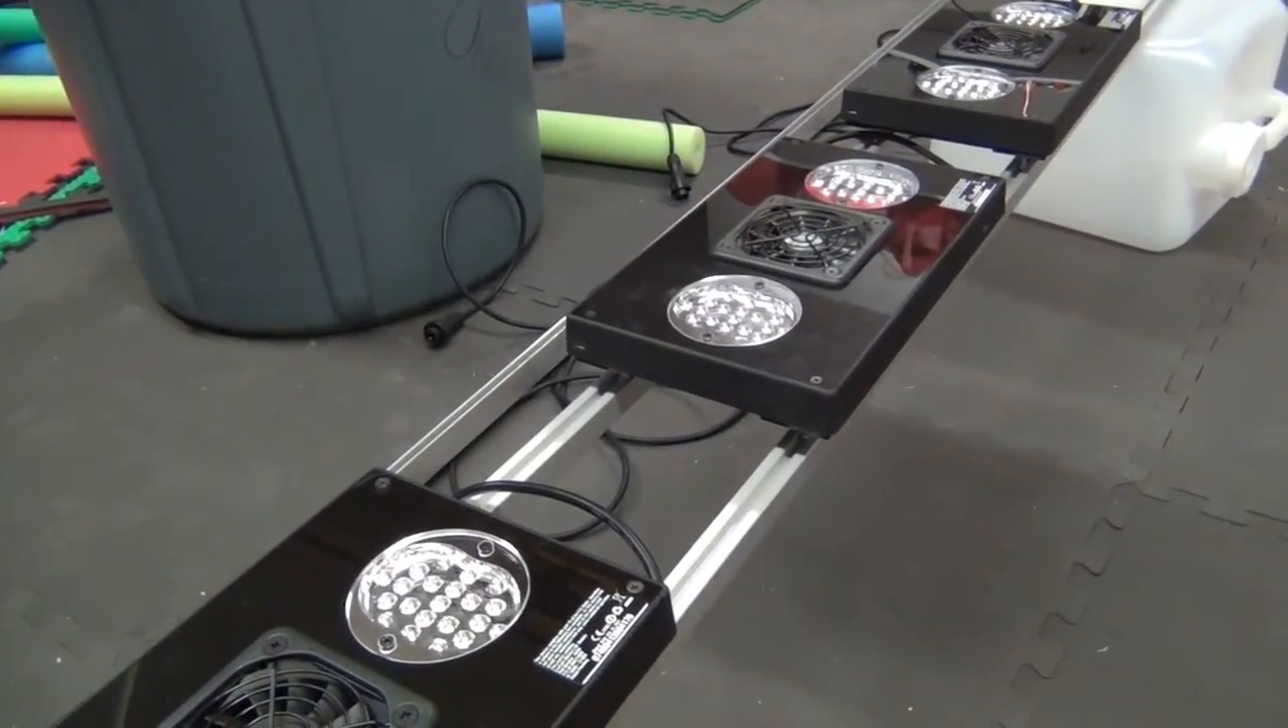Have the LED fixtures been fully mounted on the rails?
Yes.